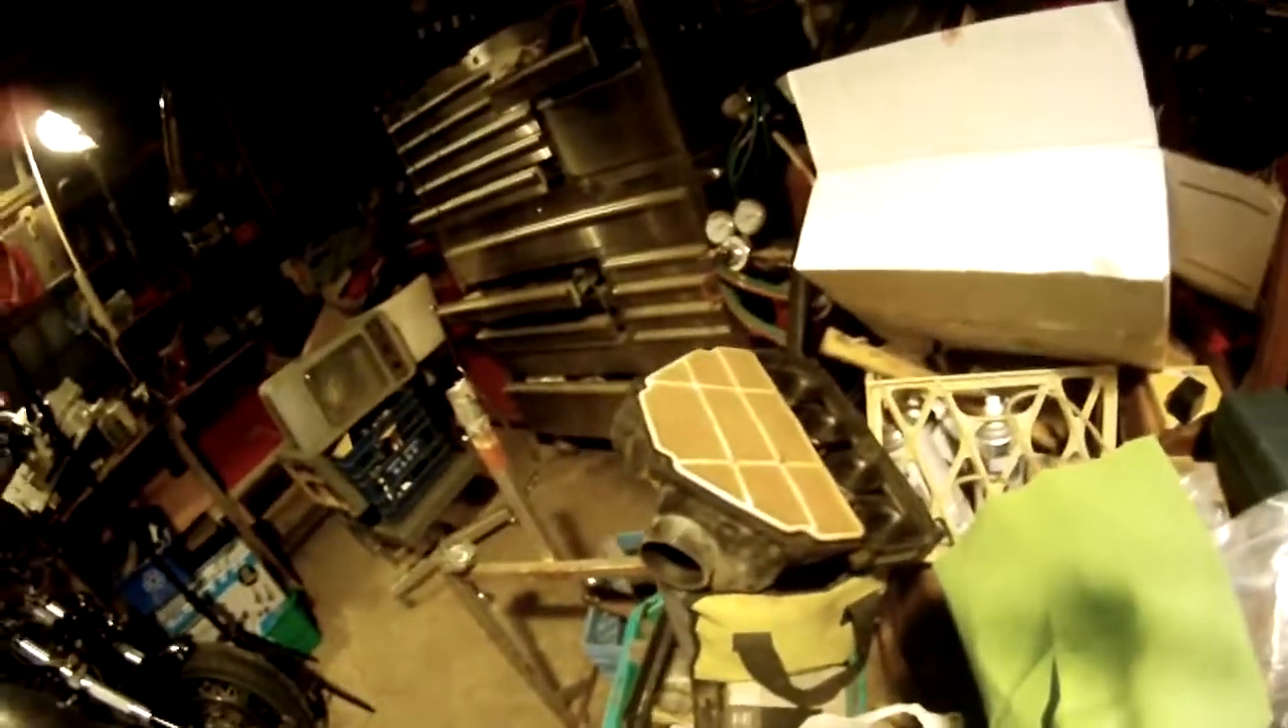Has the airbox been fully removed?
Yes.